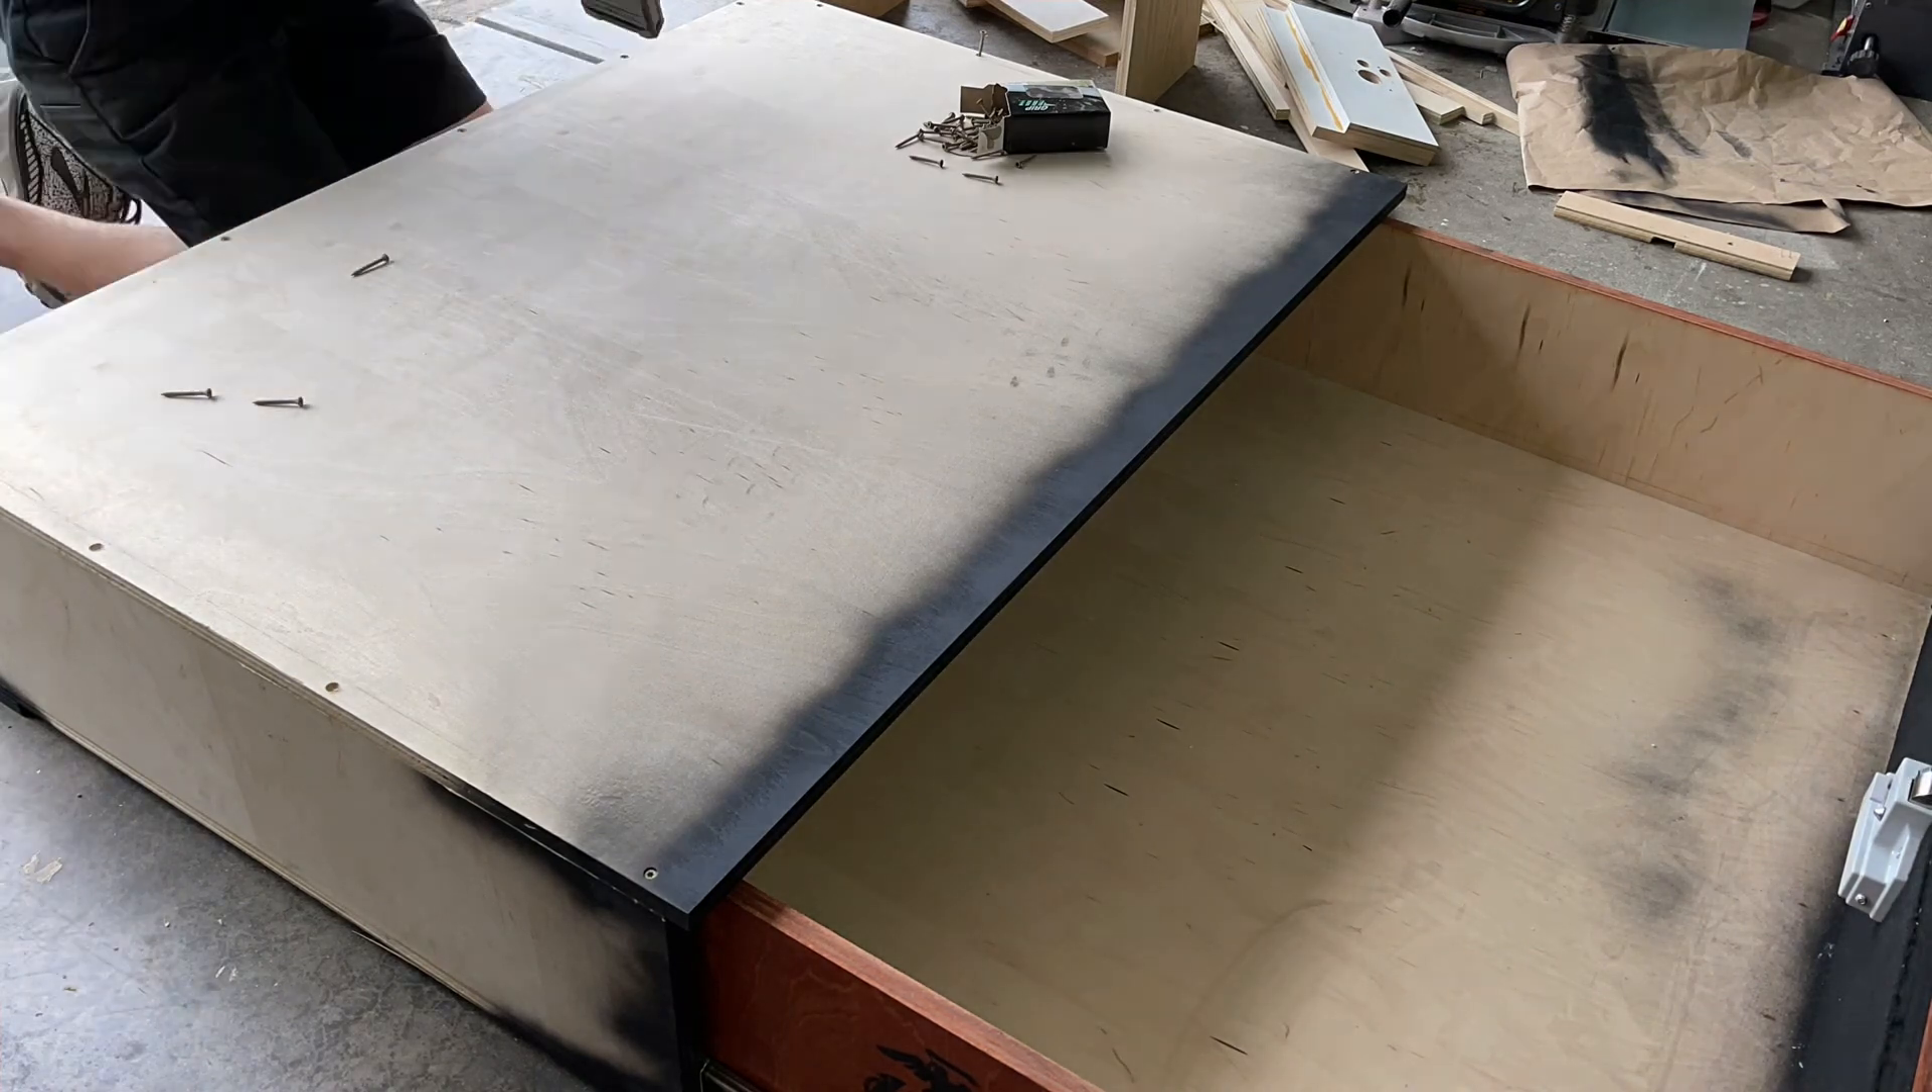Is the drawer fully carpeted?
No.